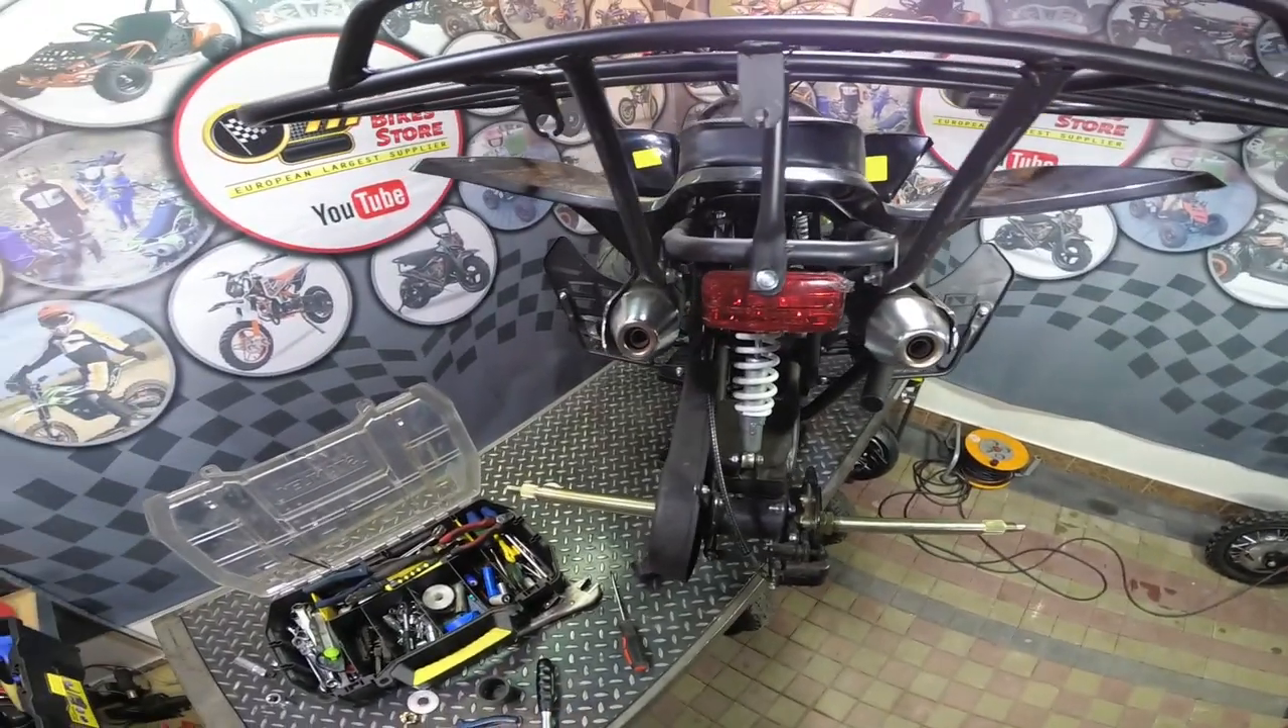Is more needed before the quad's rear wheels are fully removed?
No.